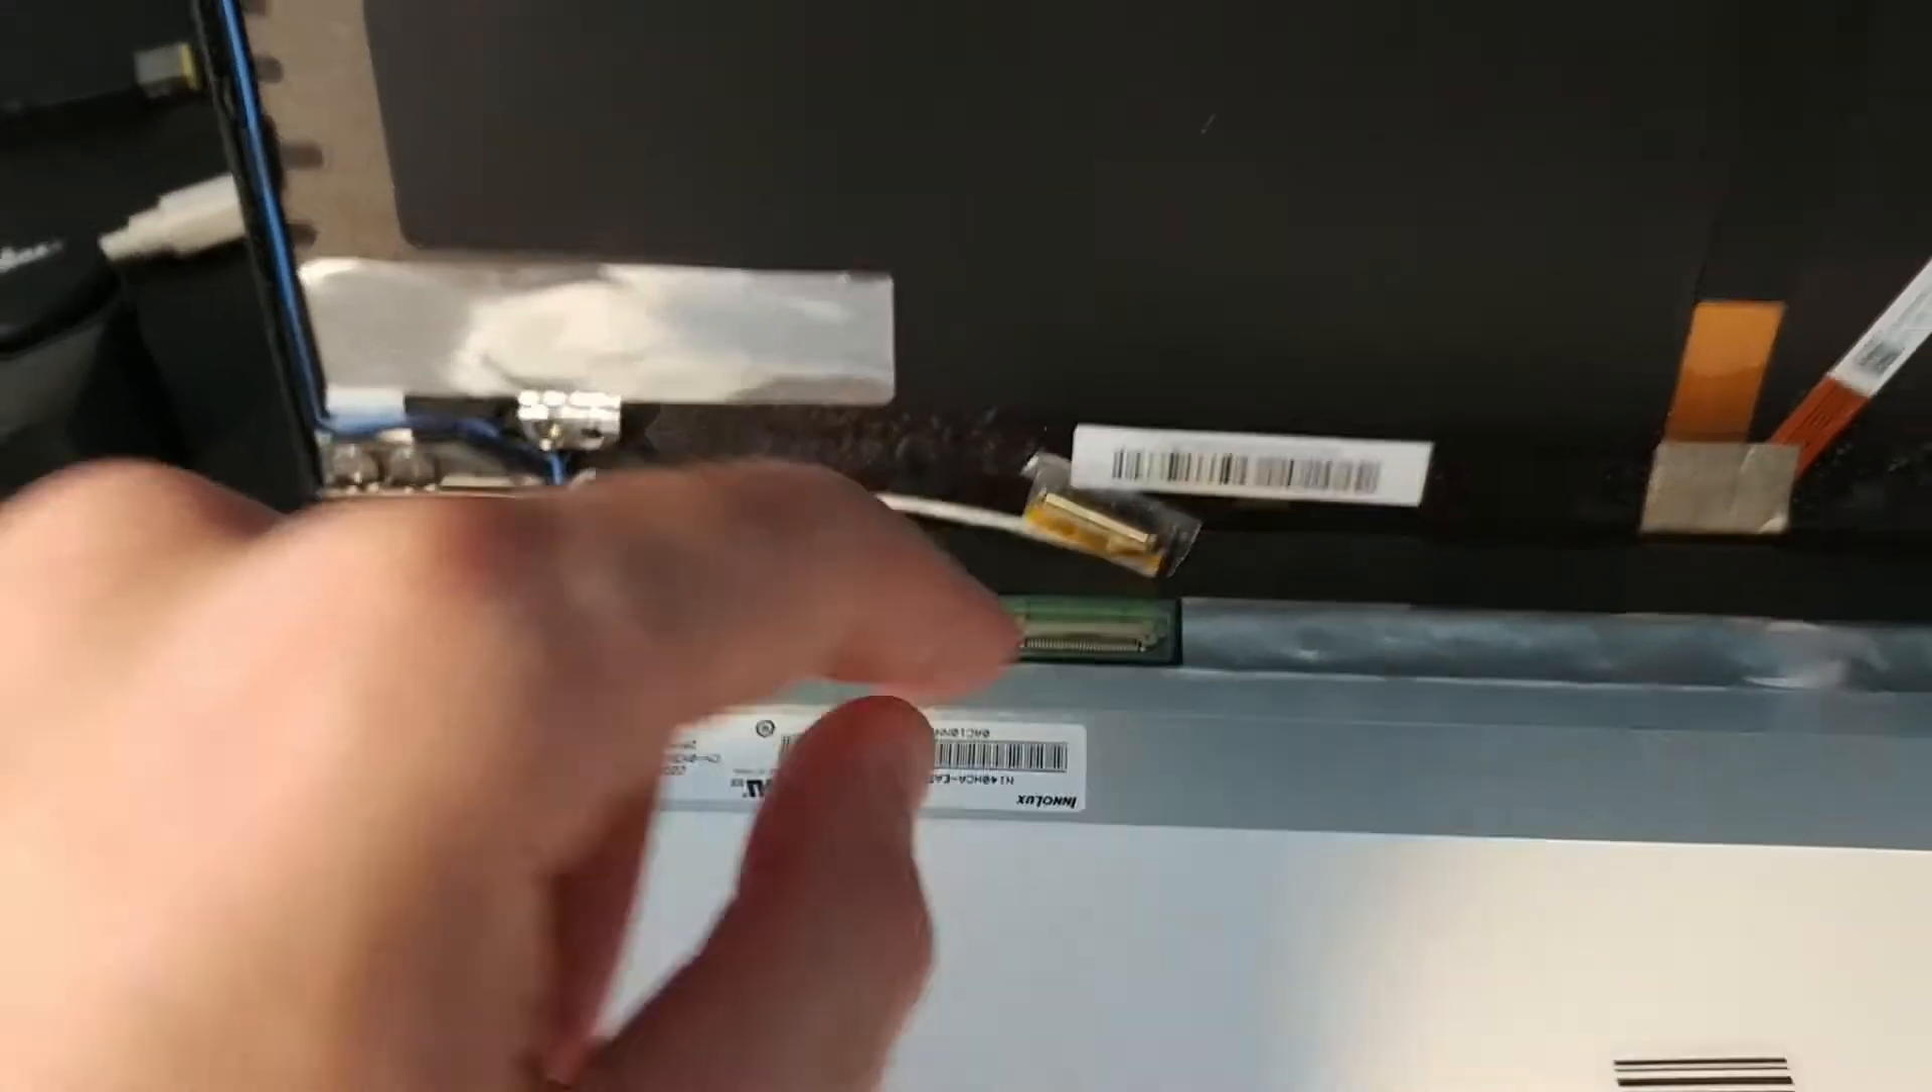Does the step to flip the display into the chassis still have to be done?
Yes.